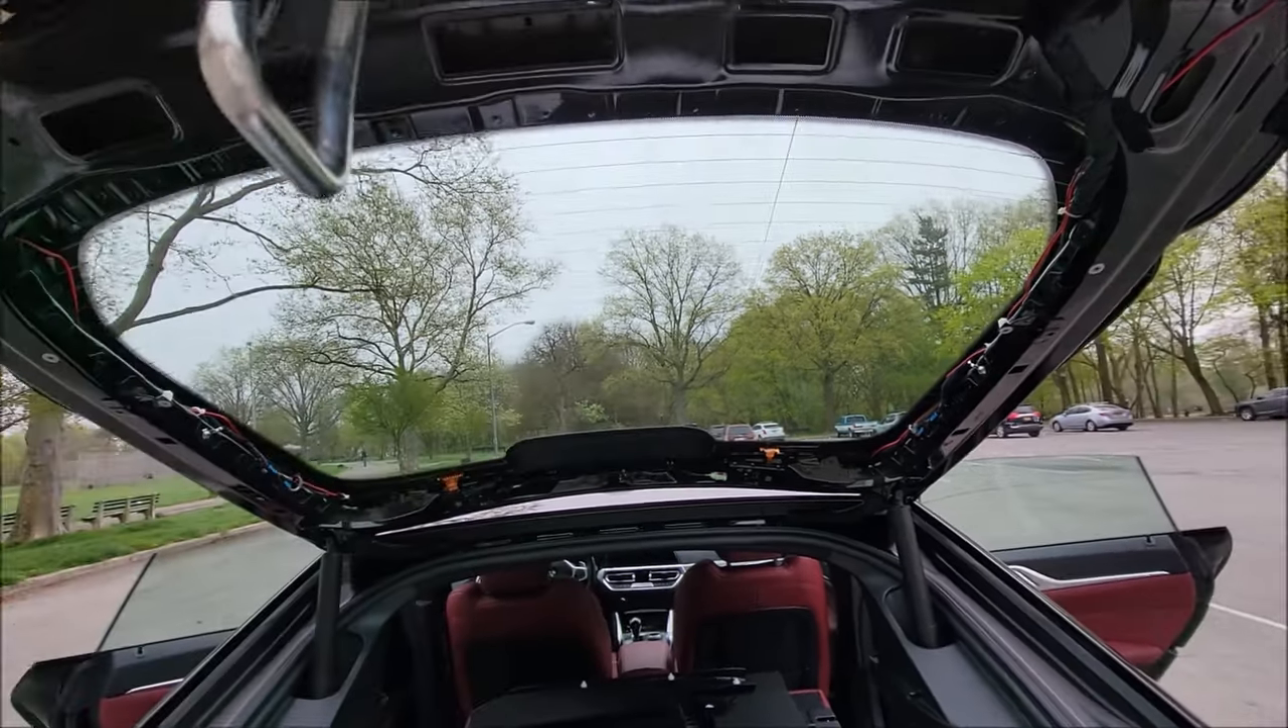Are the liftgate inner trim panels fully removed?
Yes.